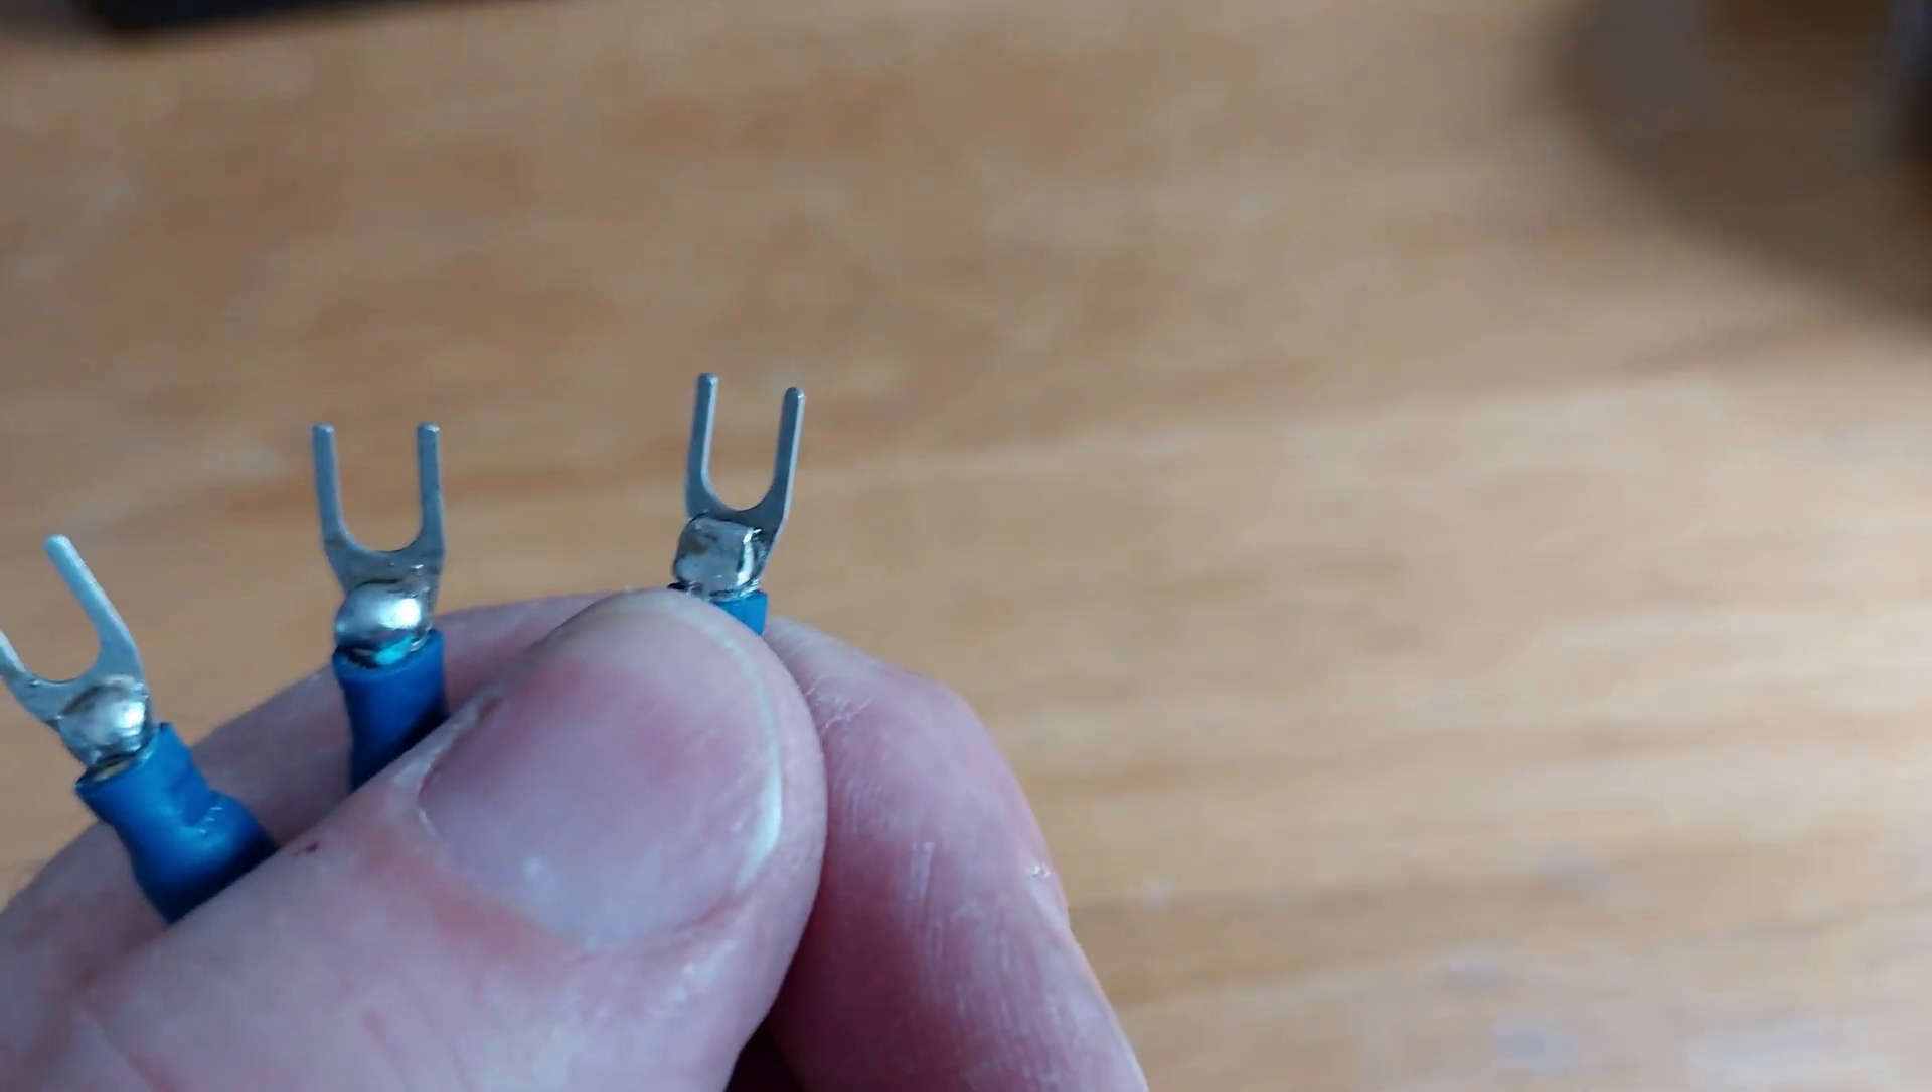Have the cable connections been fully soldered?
Yes.